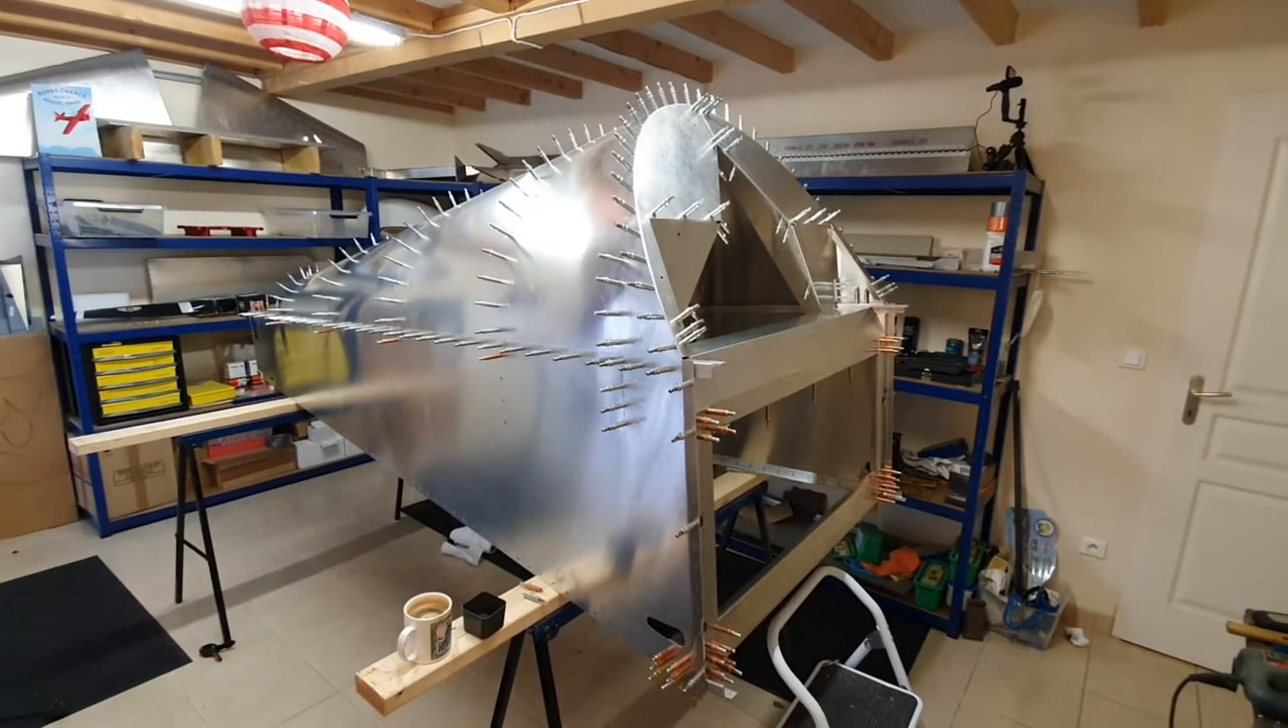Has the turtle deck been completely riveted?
No.